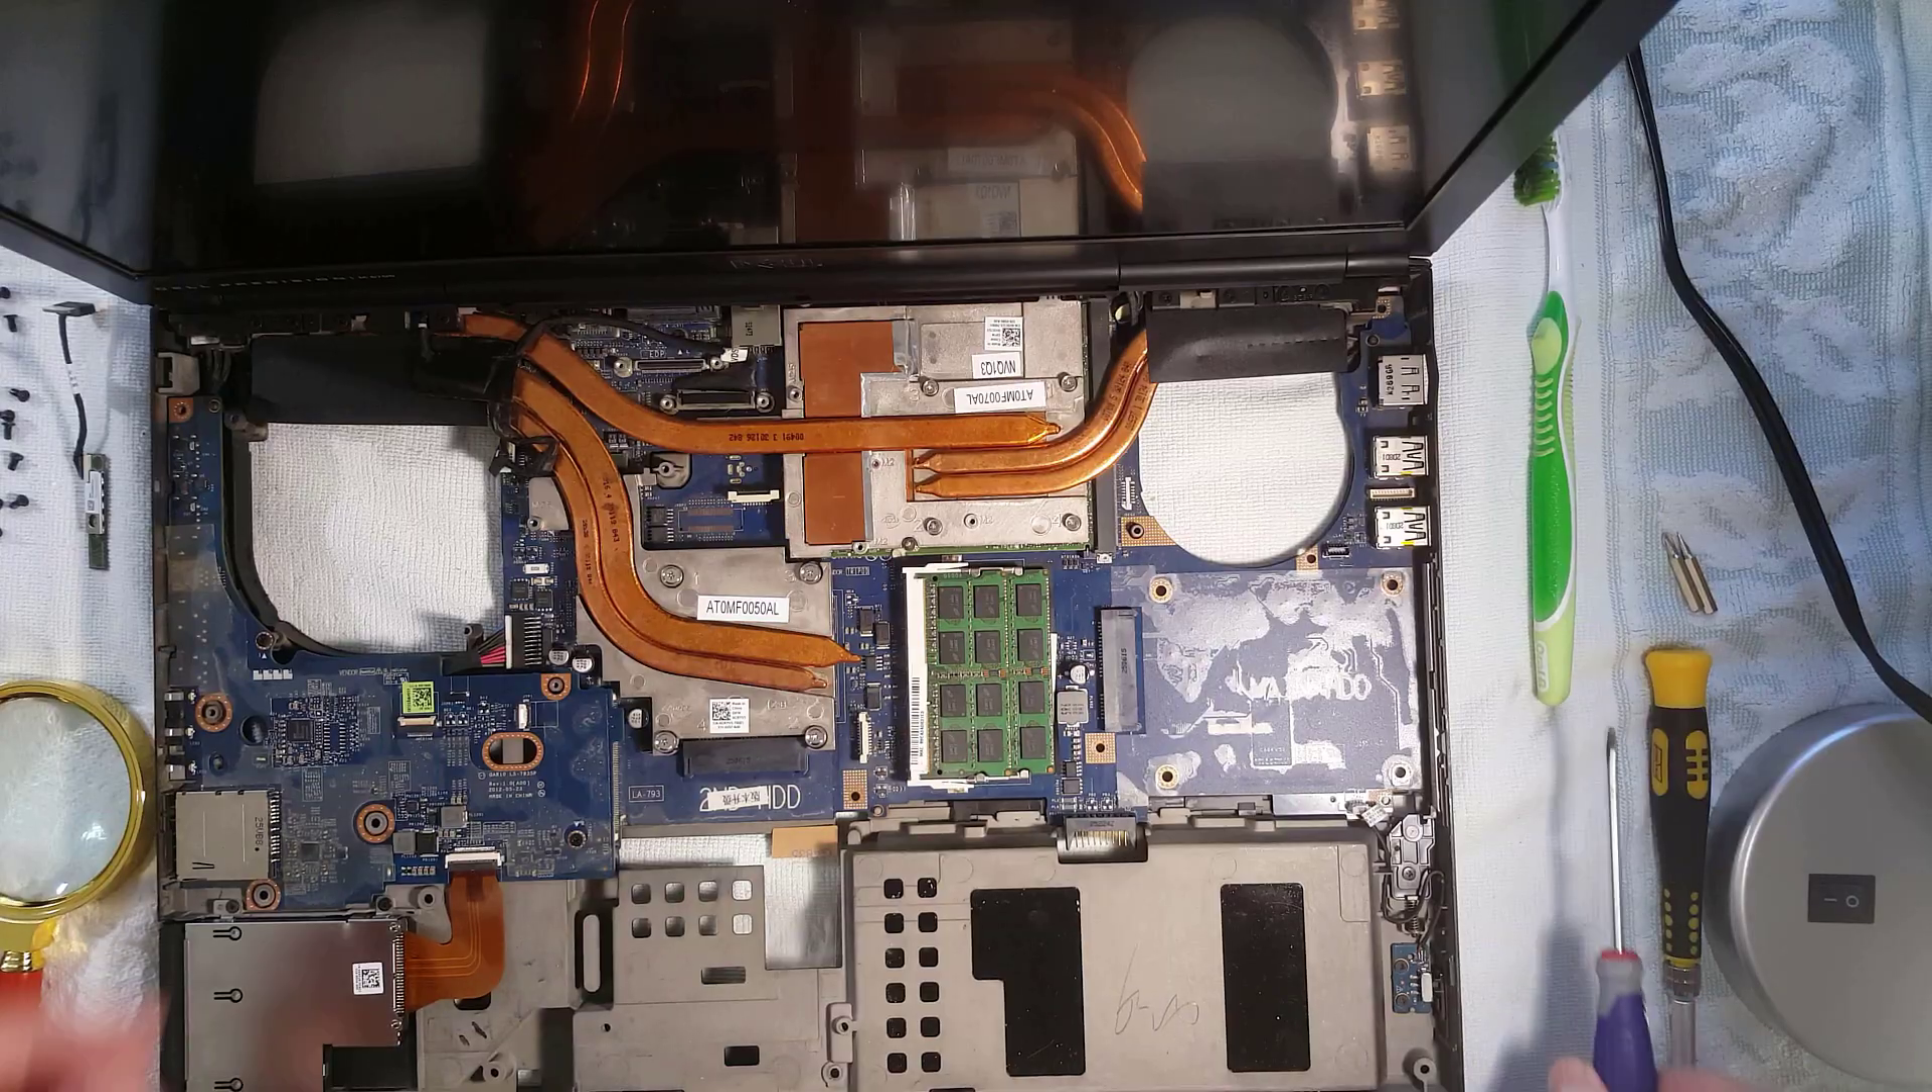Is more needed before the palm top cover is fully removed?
No.